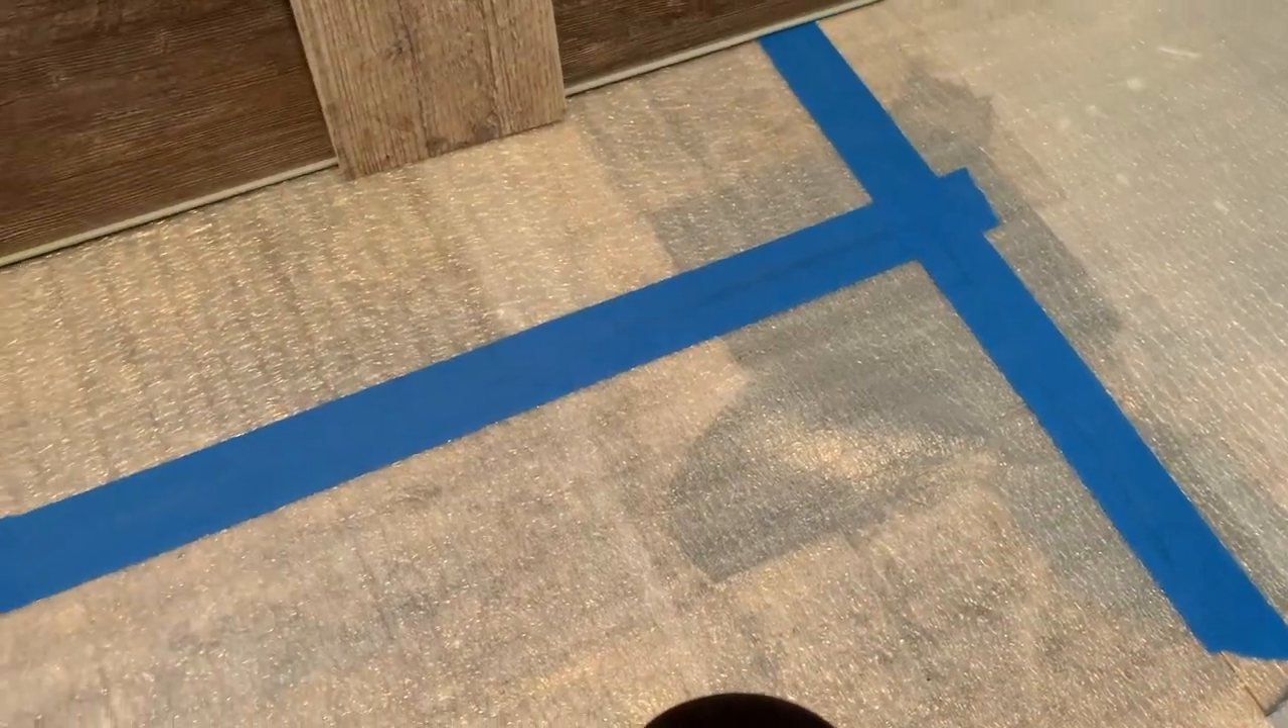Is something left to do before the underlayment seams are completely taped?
No.